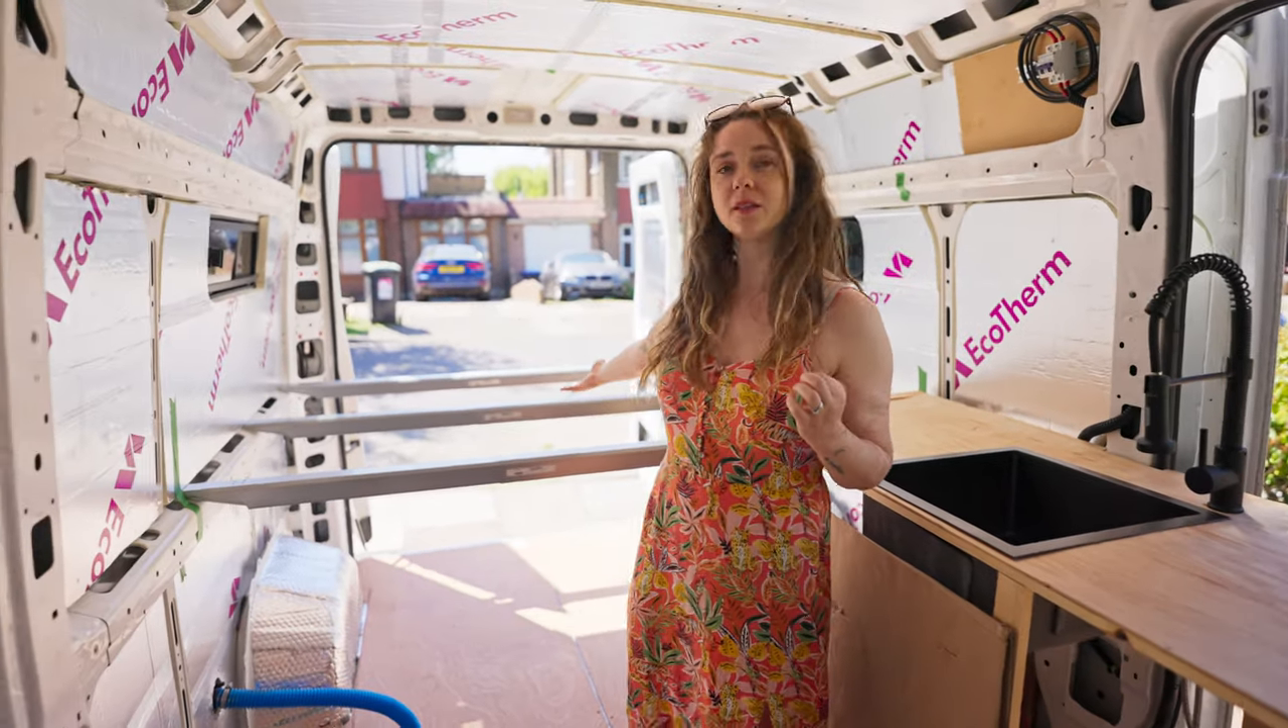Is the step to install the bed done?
No.